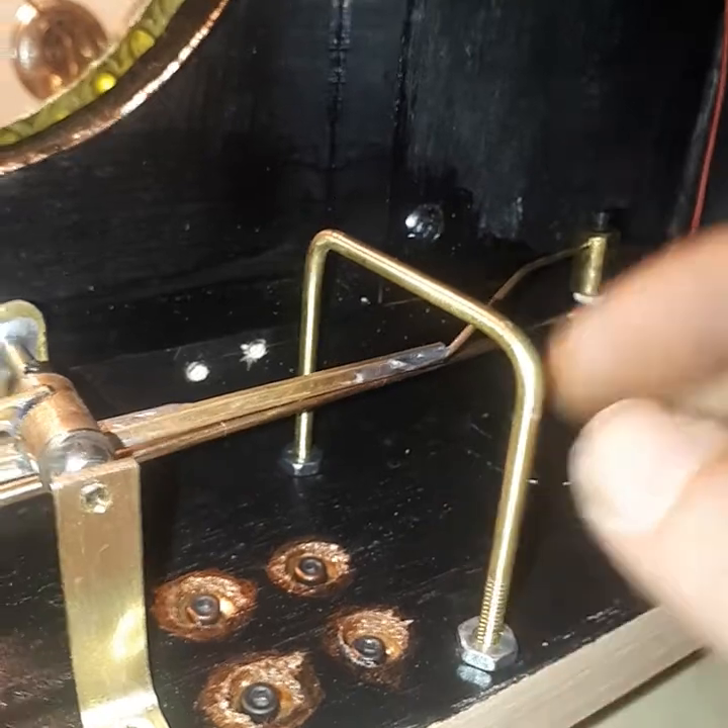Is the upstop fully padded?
No.